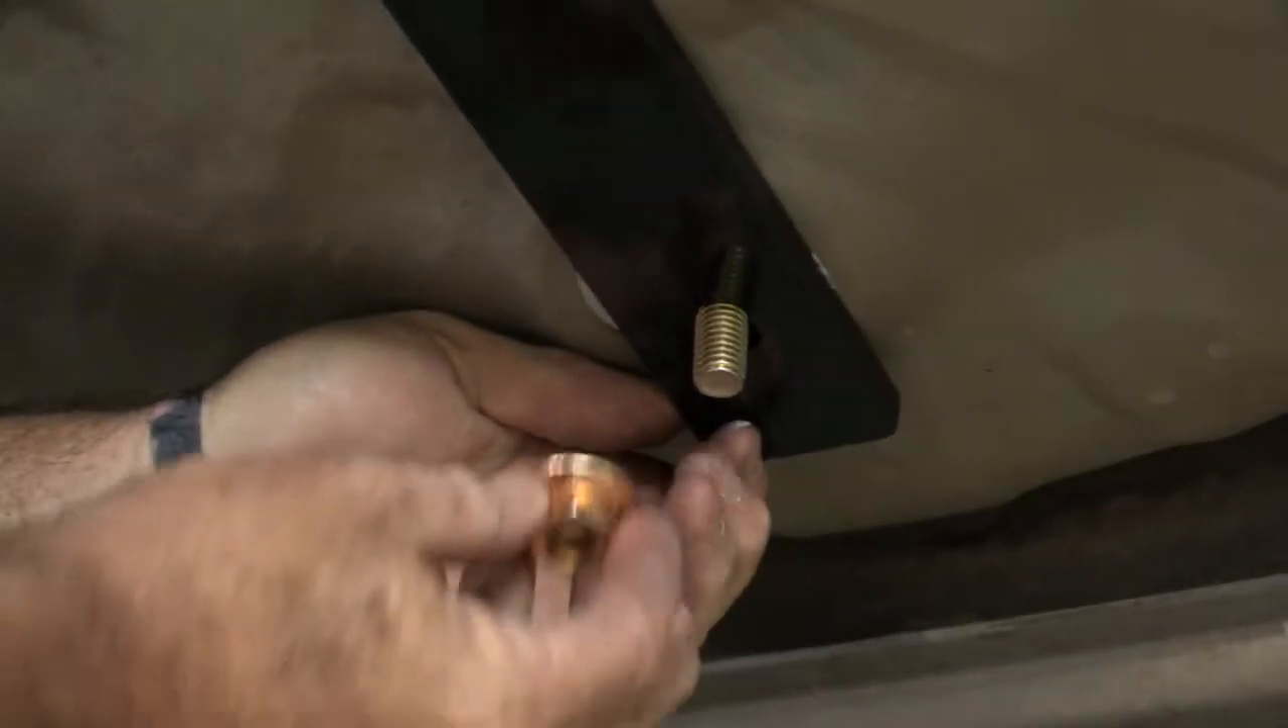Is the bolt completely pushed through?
Yes.